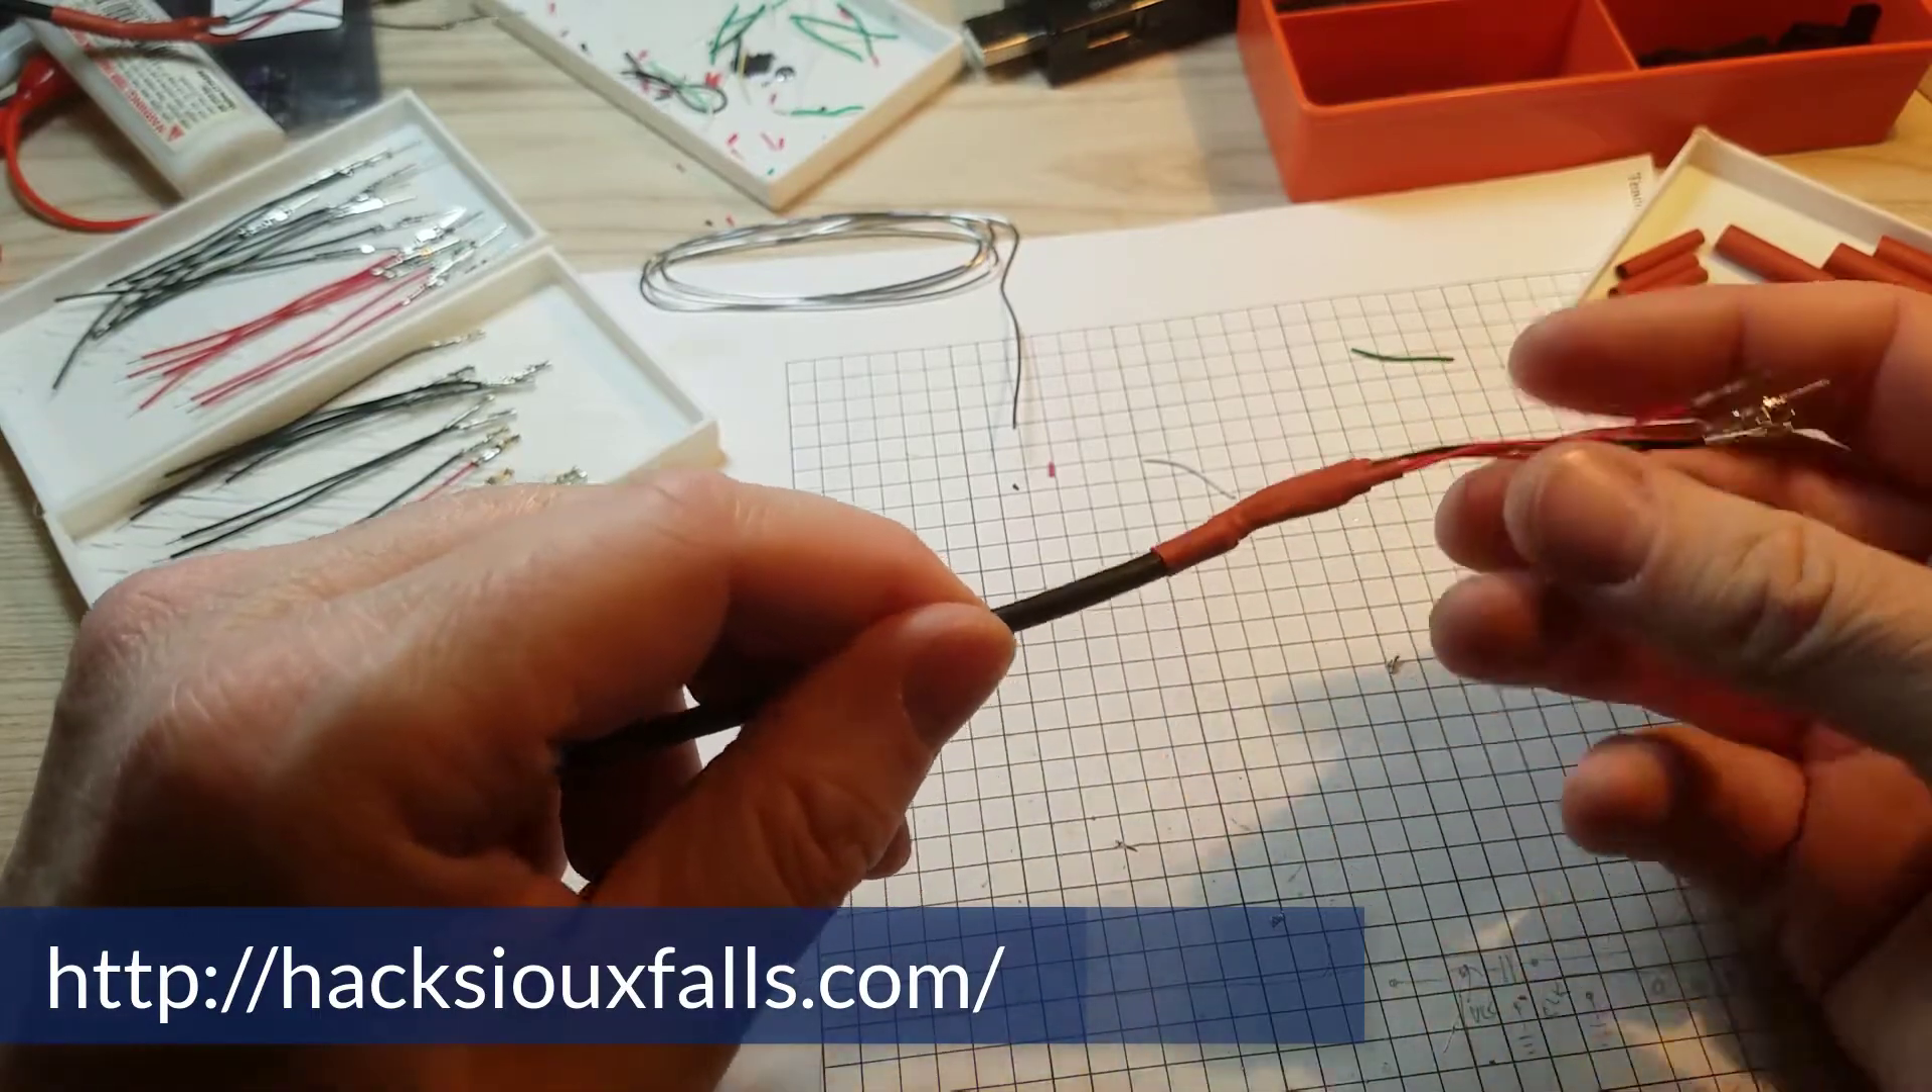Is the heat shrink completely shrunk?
Yes.